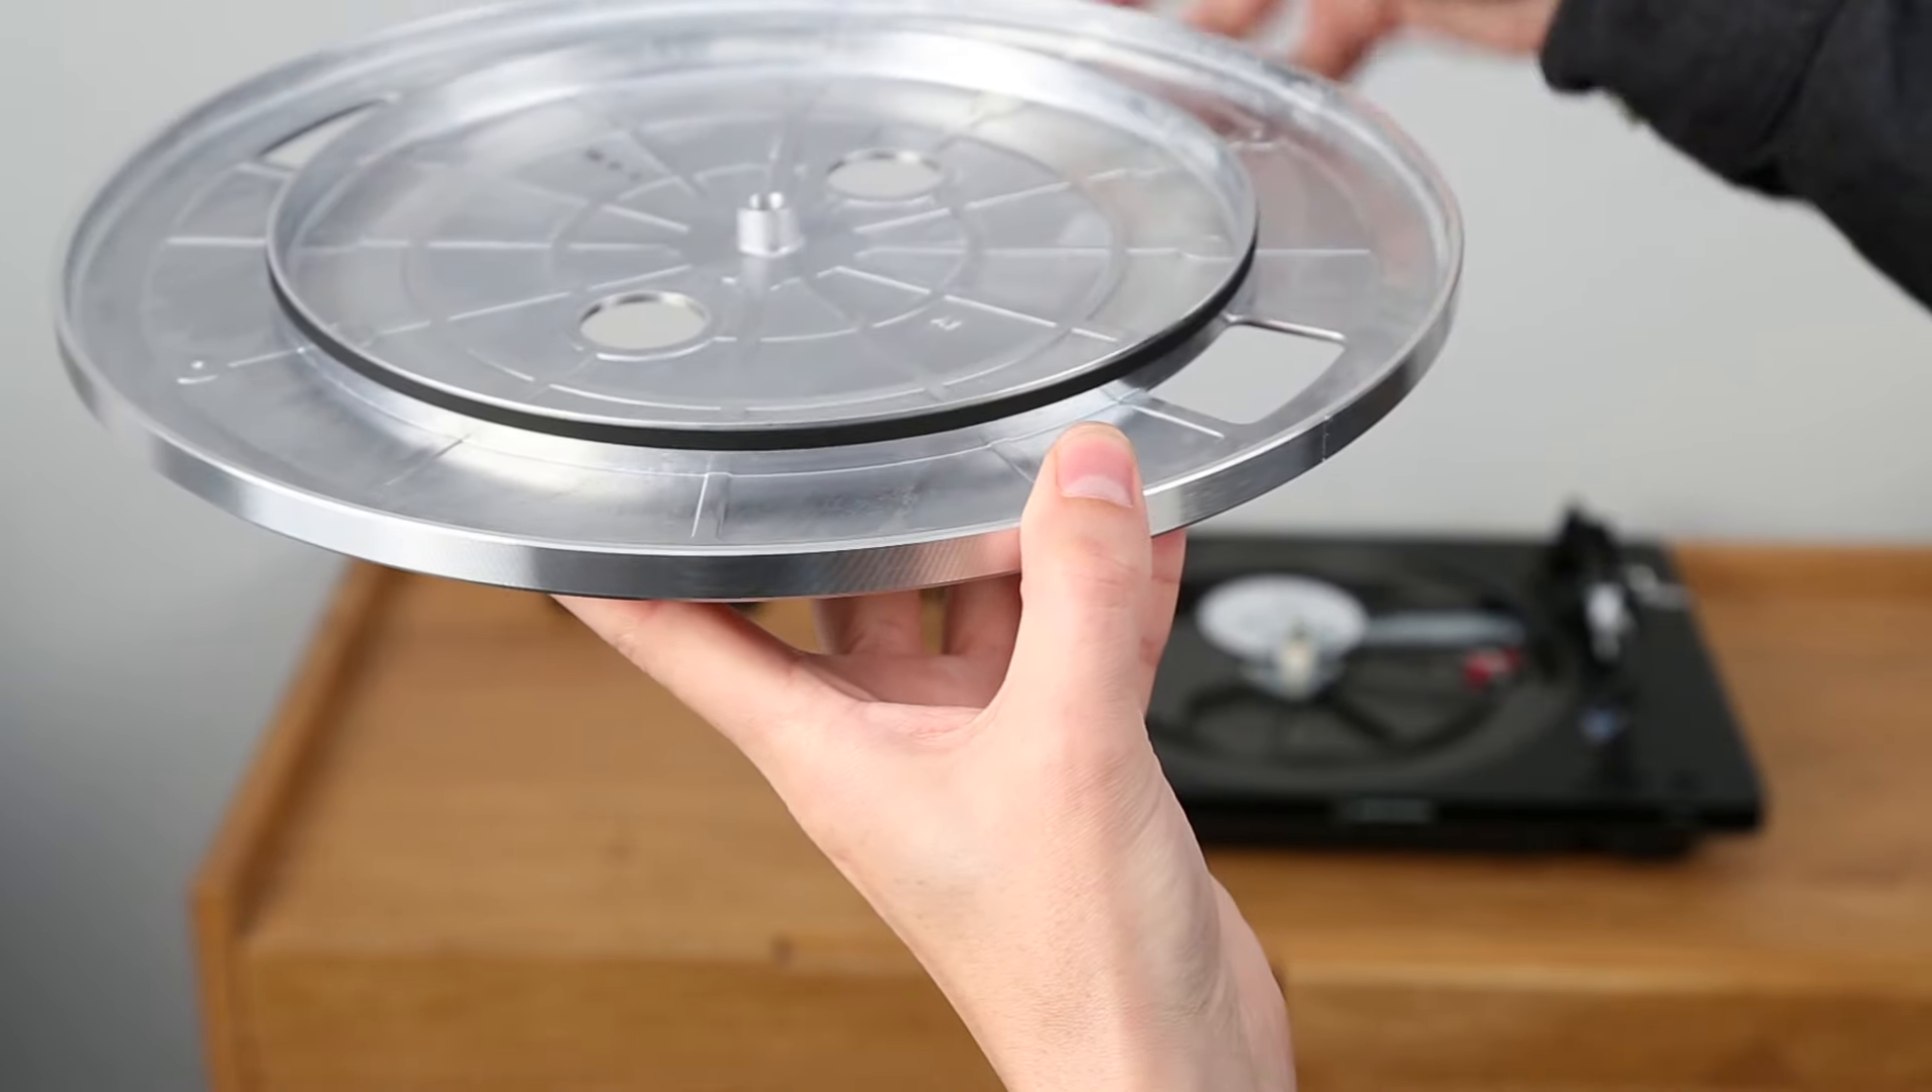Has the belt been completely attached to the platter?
Yes.